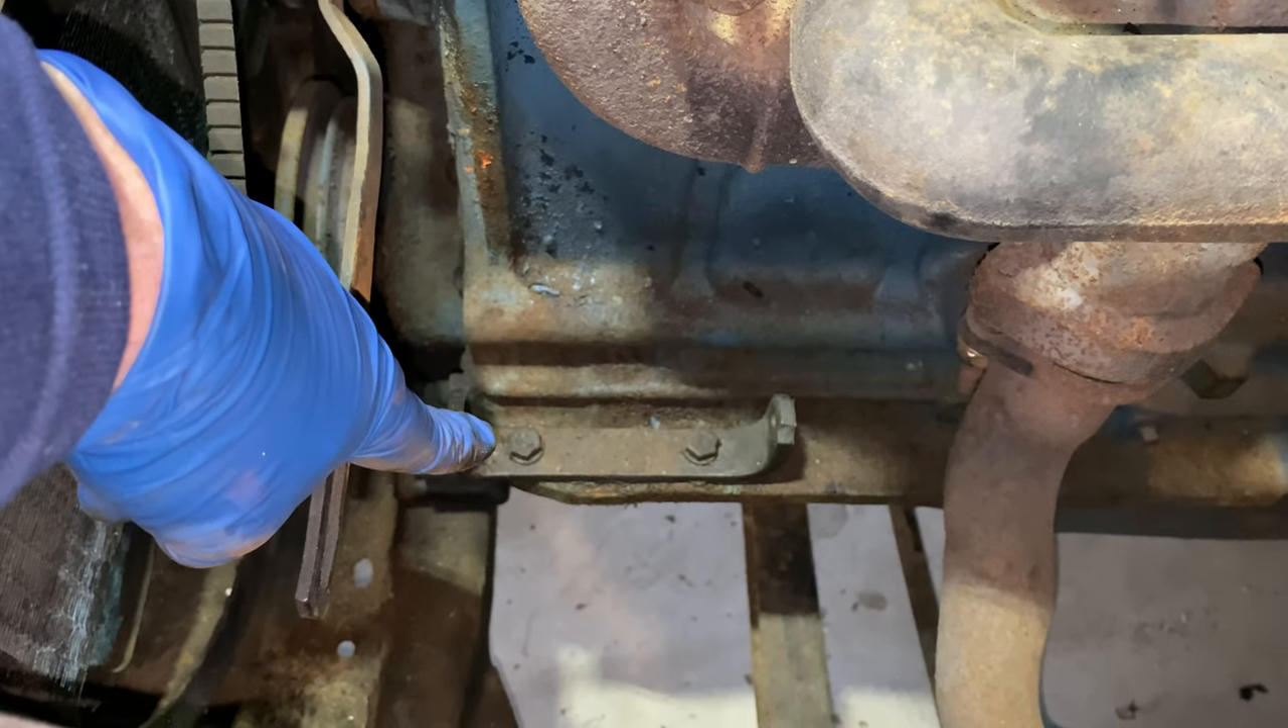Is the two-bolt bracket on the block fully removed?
No.